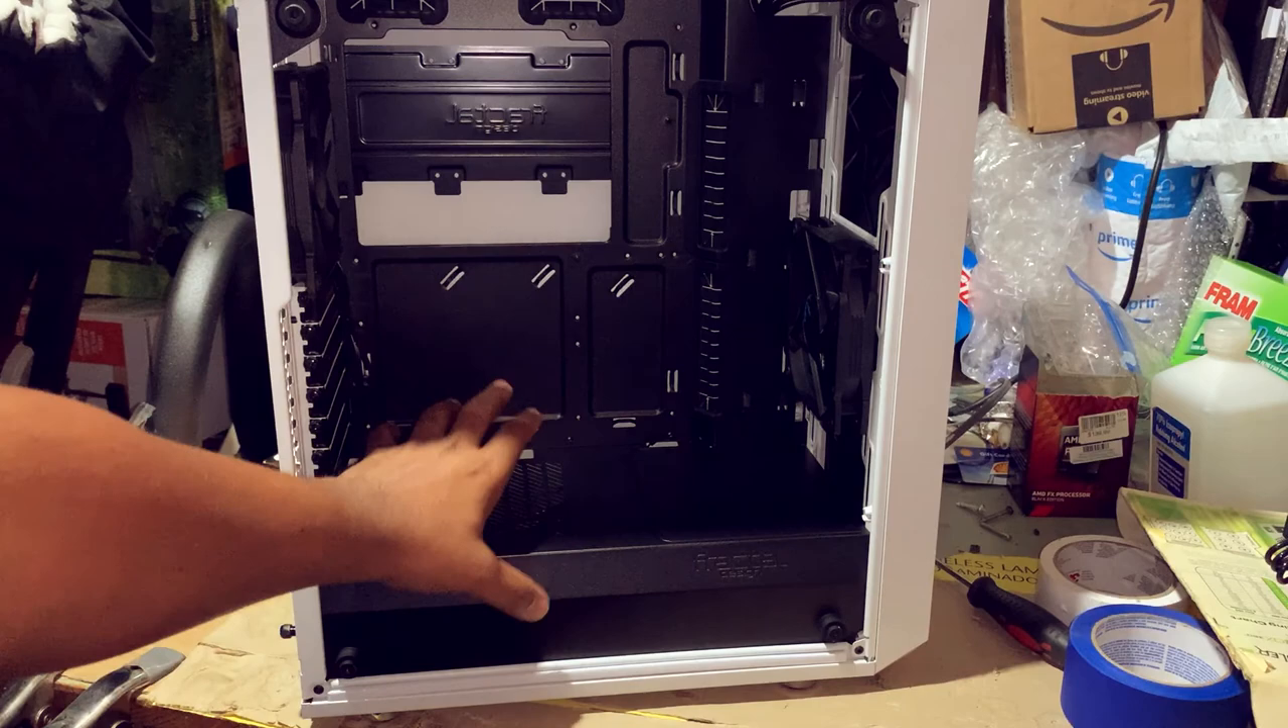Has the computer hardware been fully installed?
No.